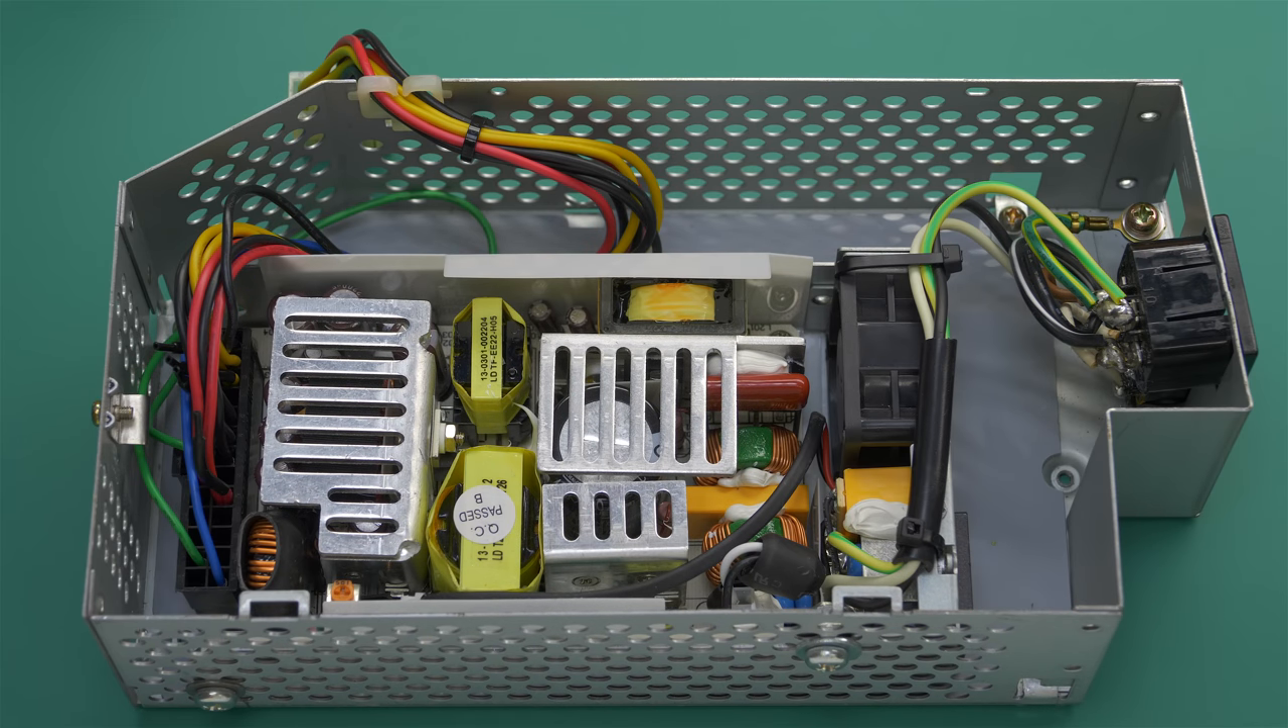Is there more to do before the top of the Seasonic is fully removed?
No.